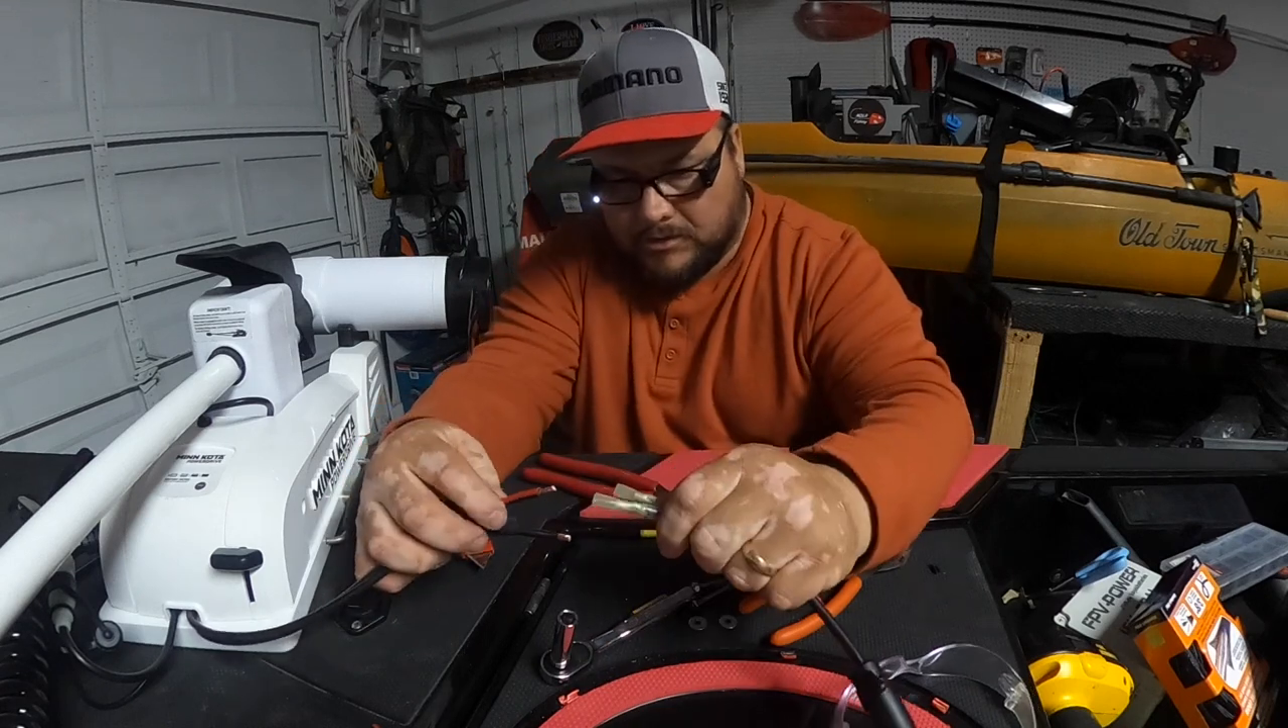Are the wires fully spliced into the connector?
No.